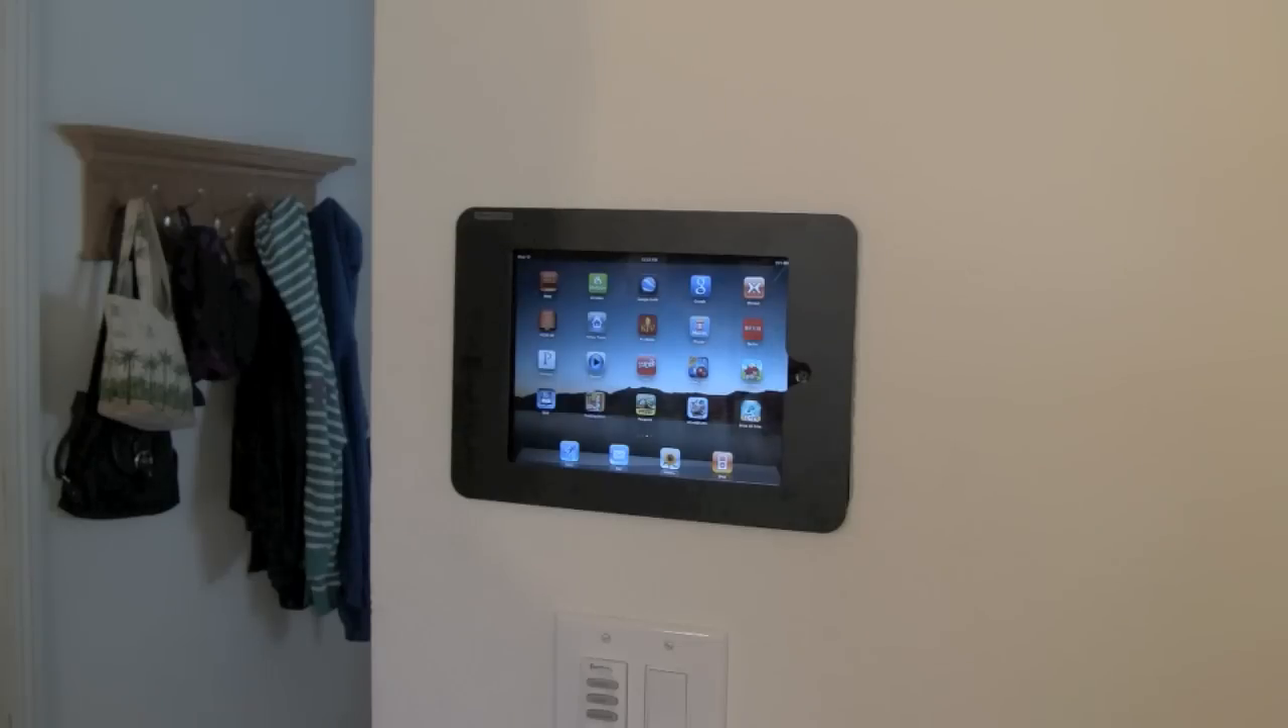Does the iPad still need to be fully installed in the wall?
No.